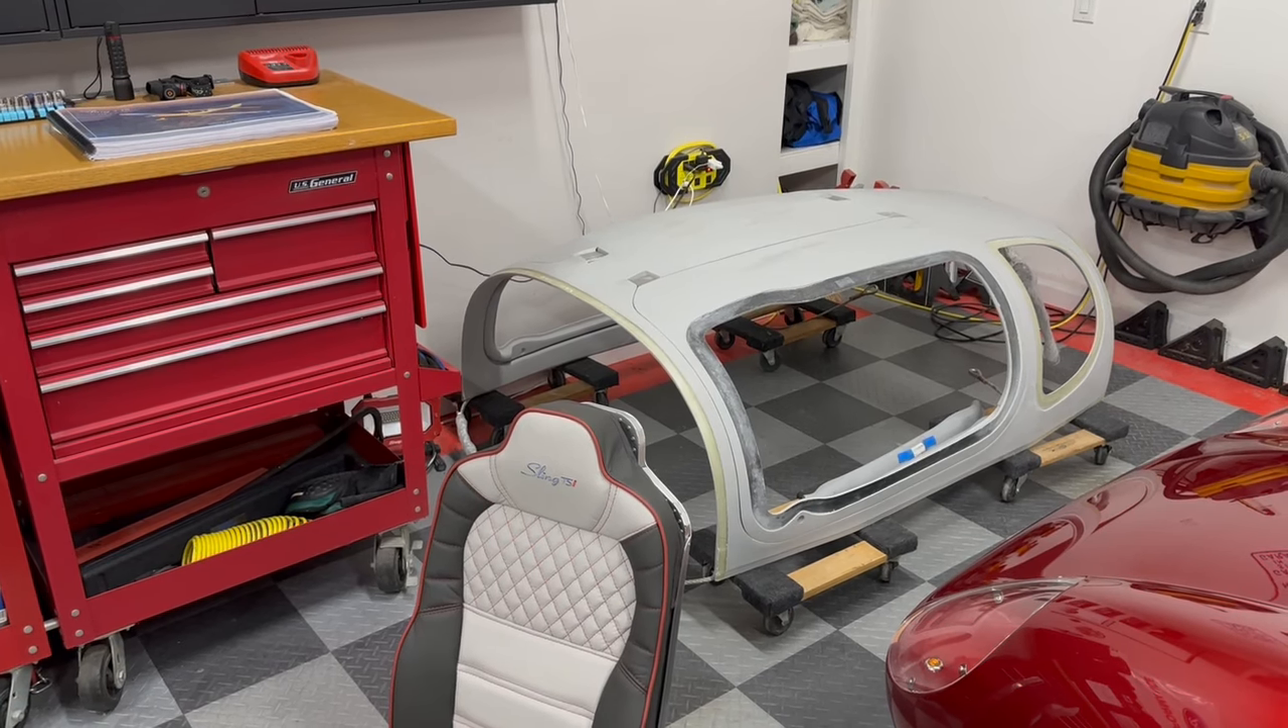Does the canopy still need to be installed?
Yes.